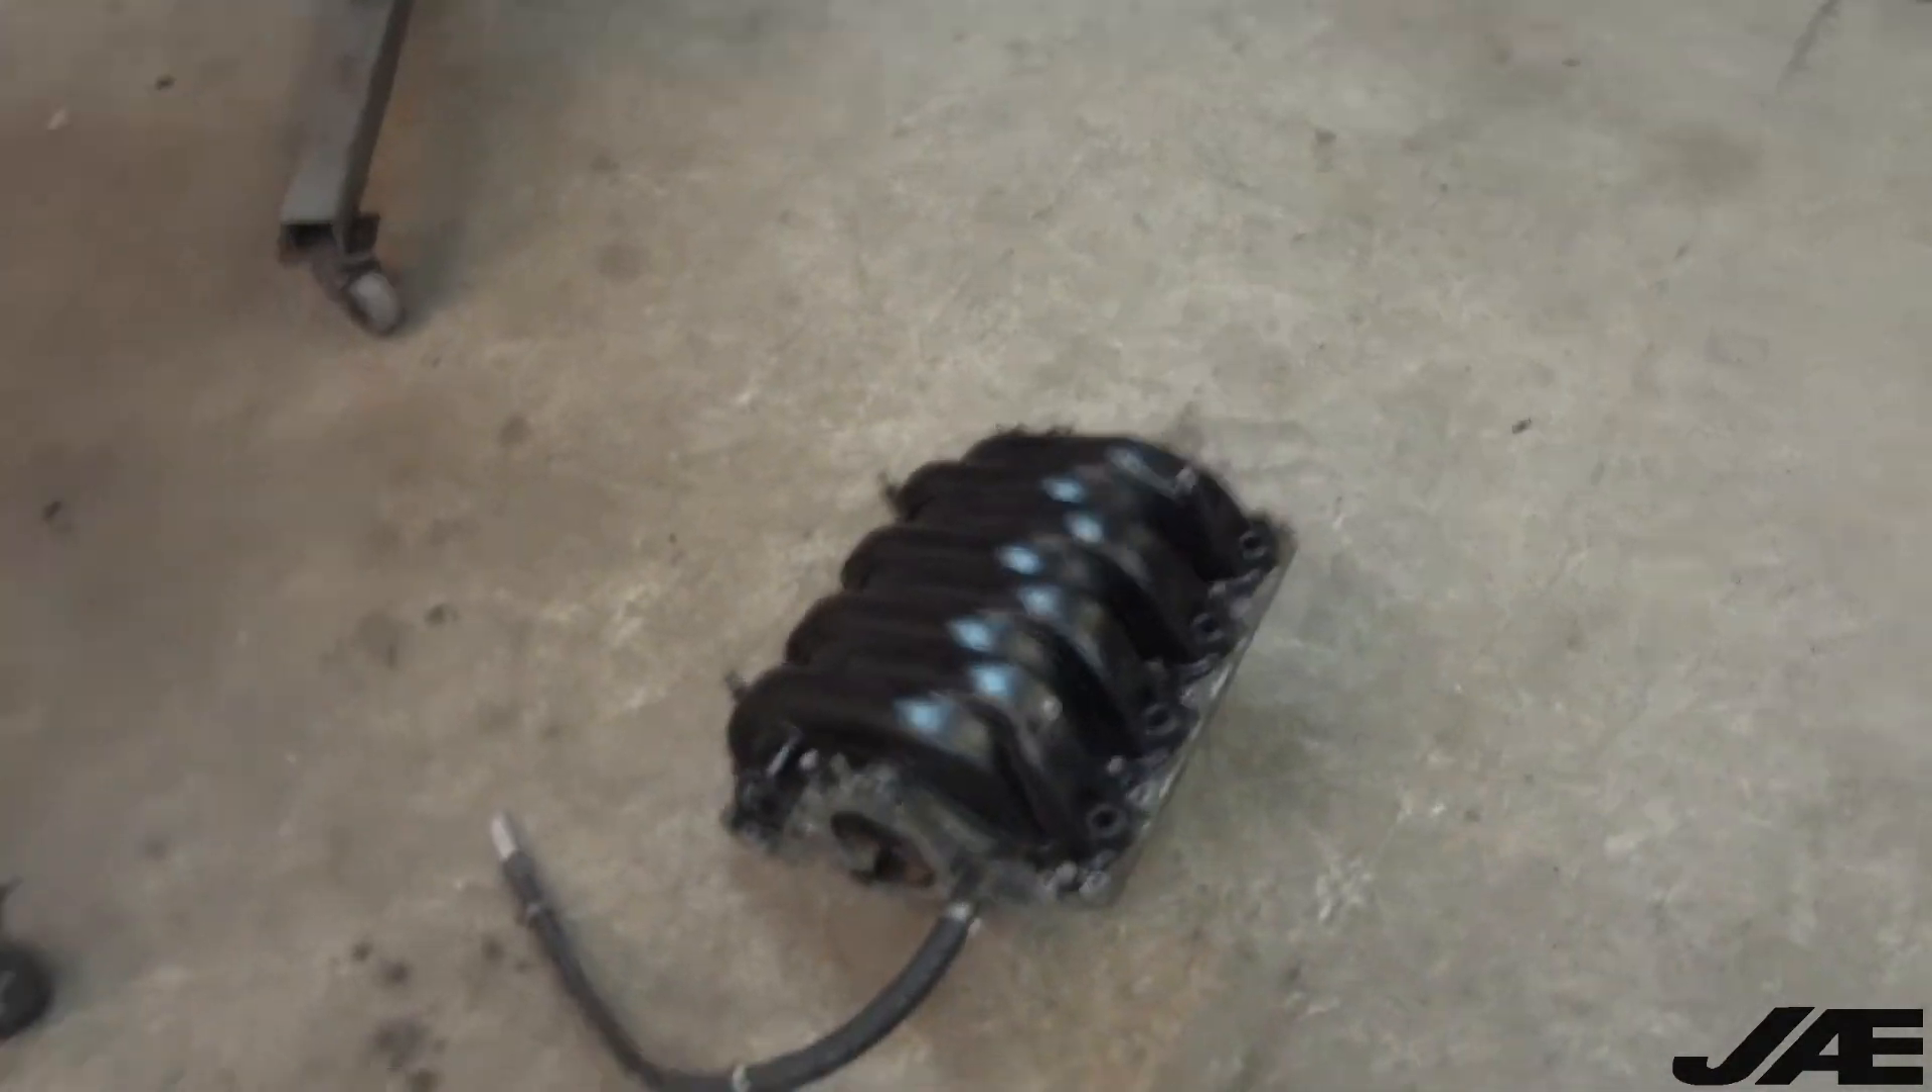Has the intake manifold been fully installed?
No.